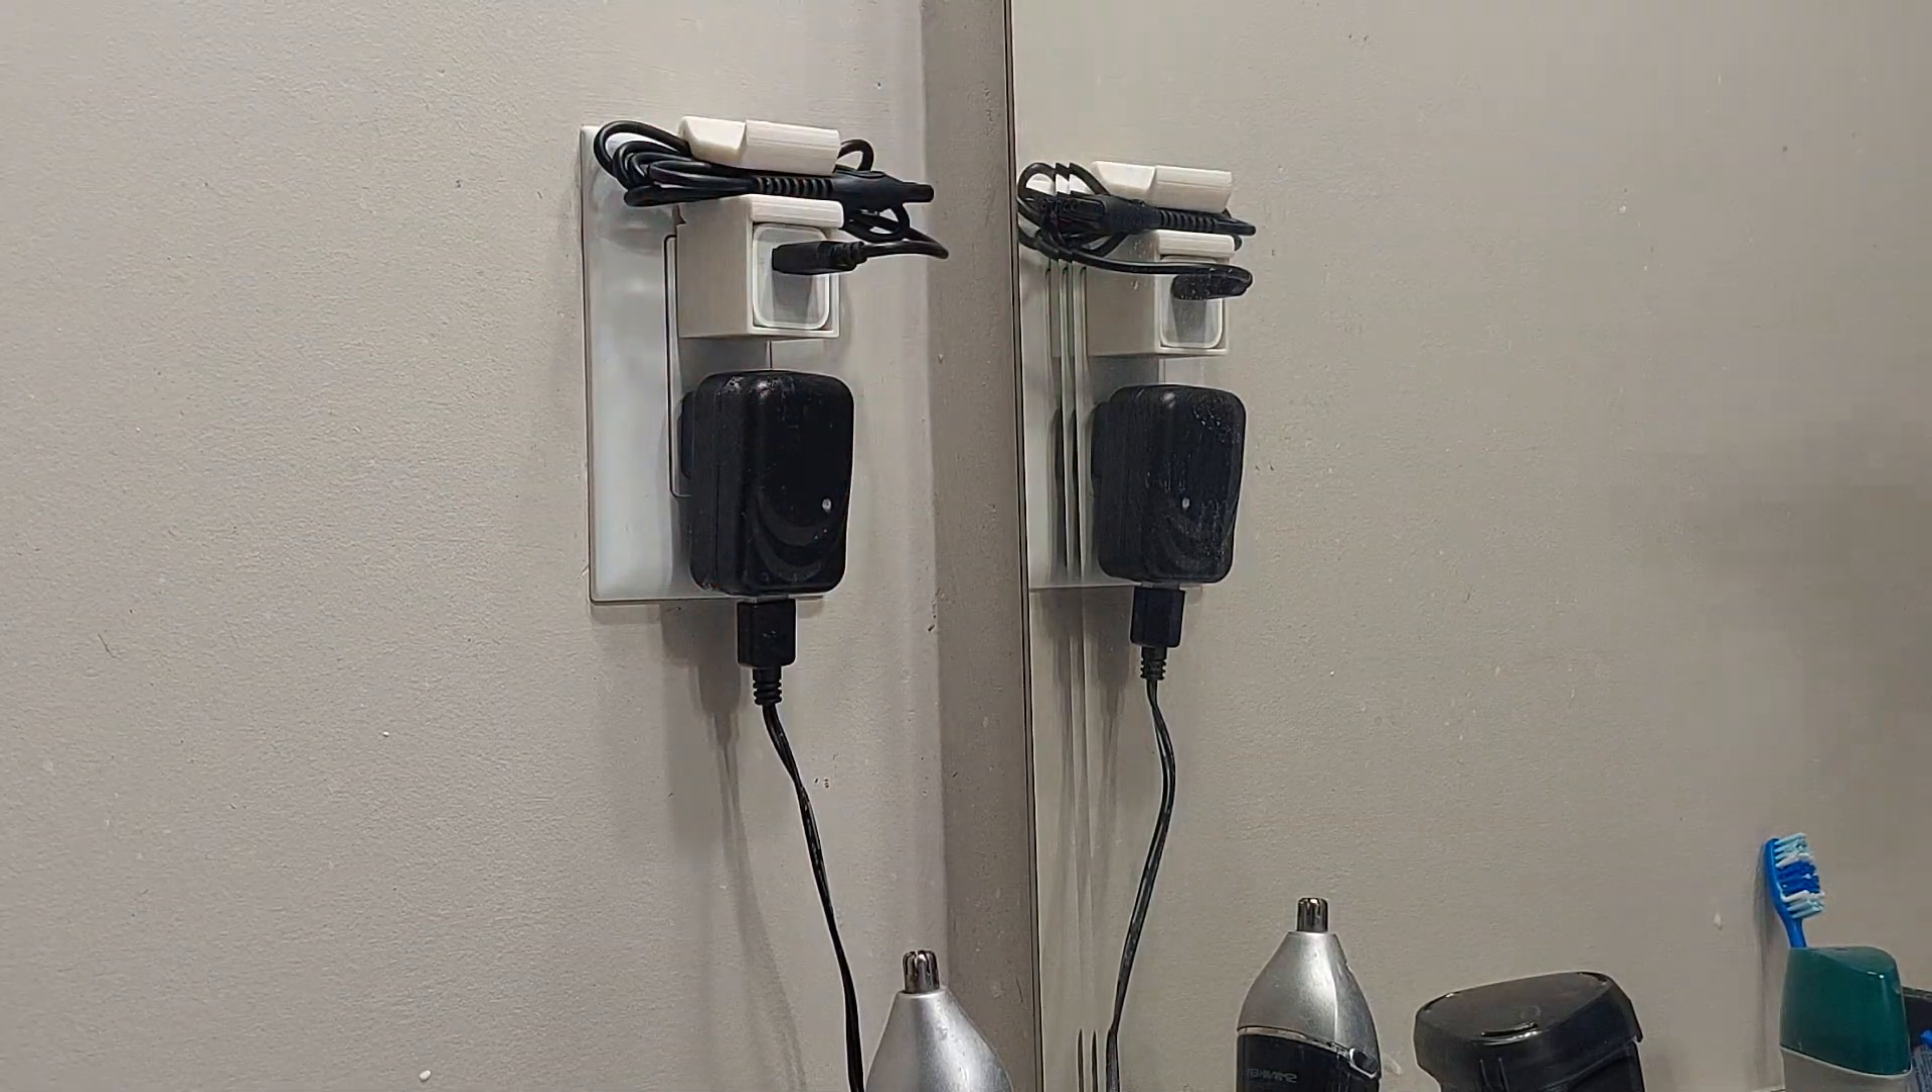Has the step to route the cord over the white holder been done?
Yes.